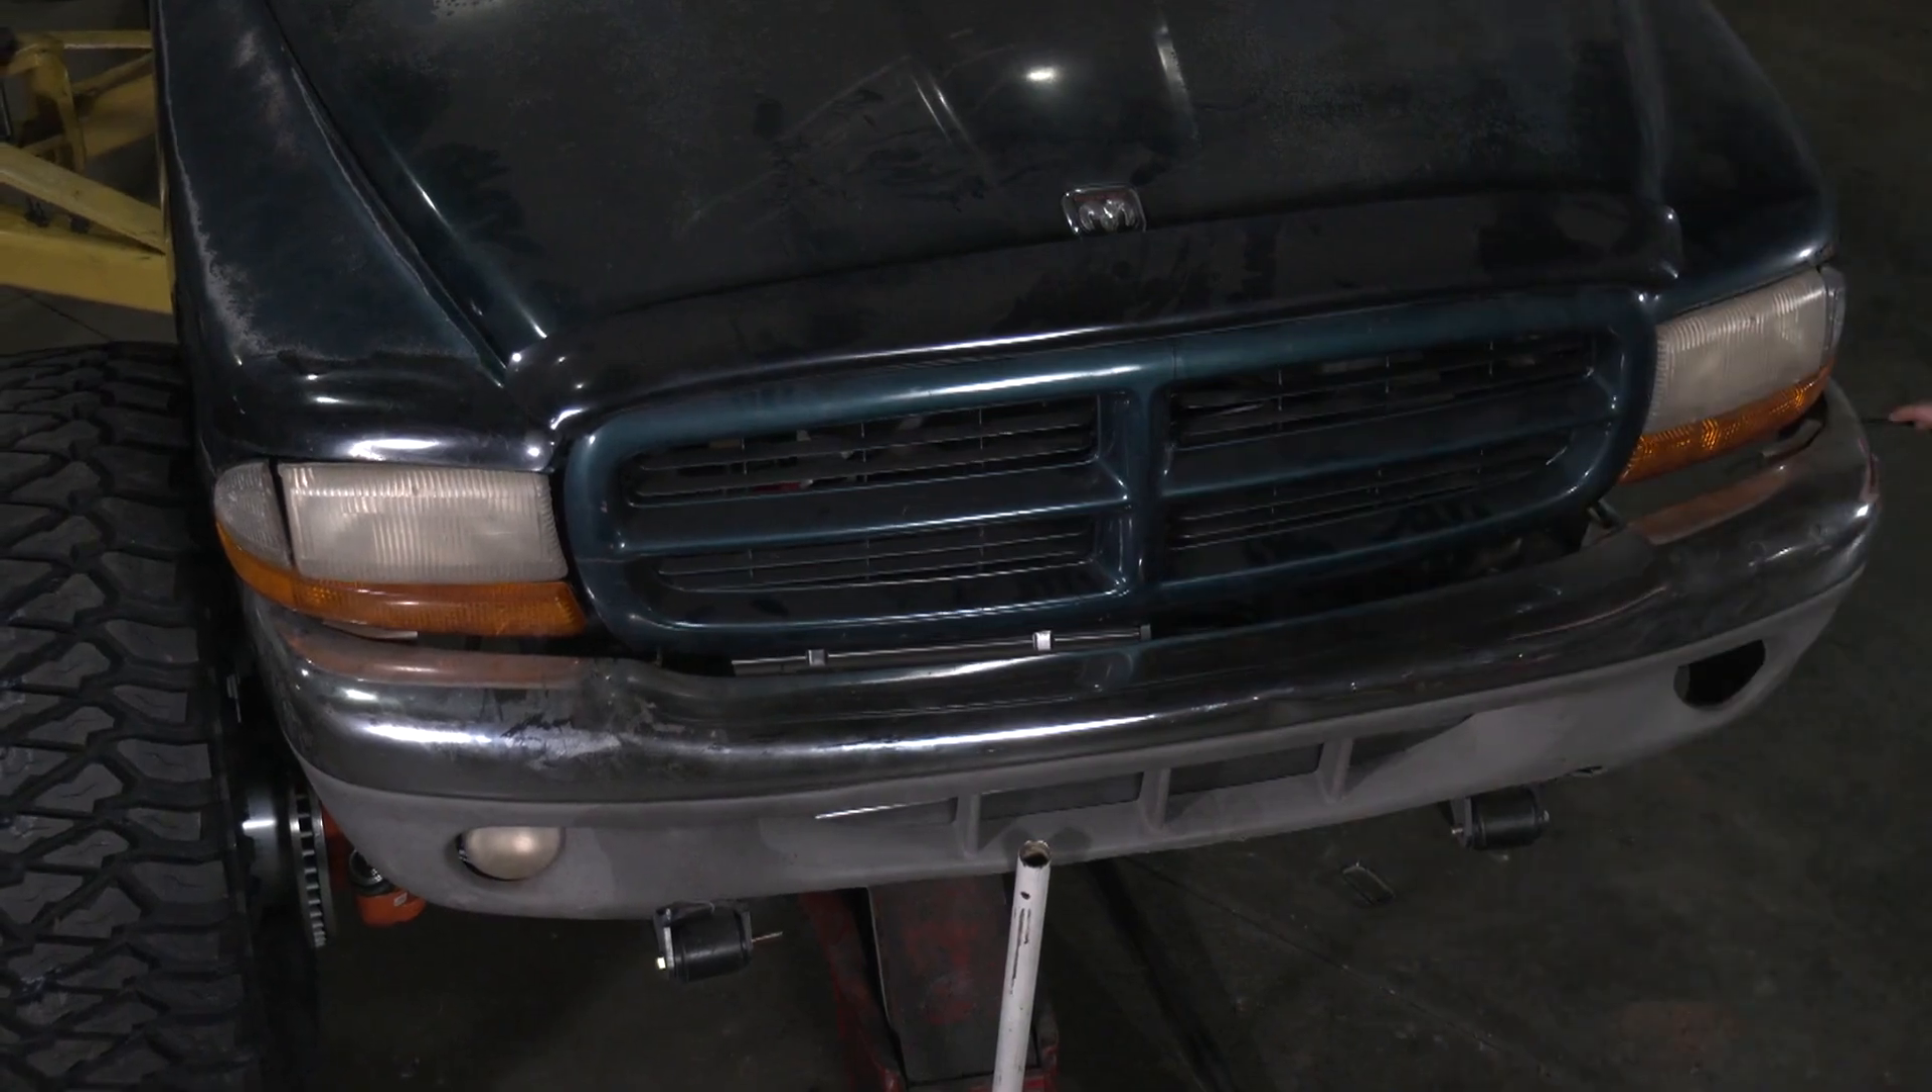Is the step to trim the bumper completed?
No.